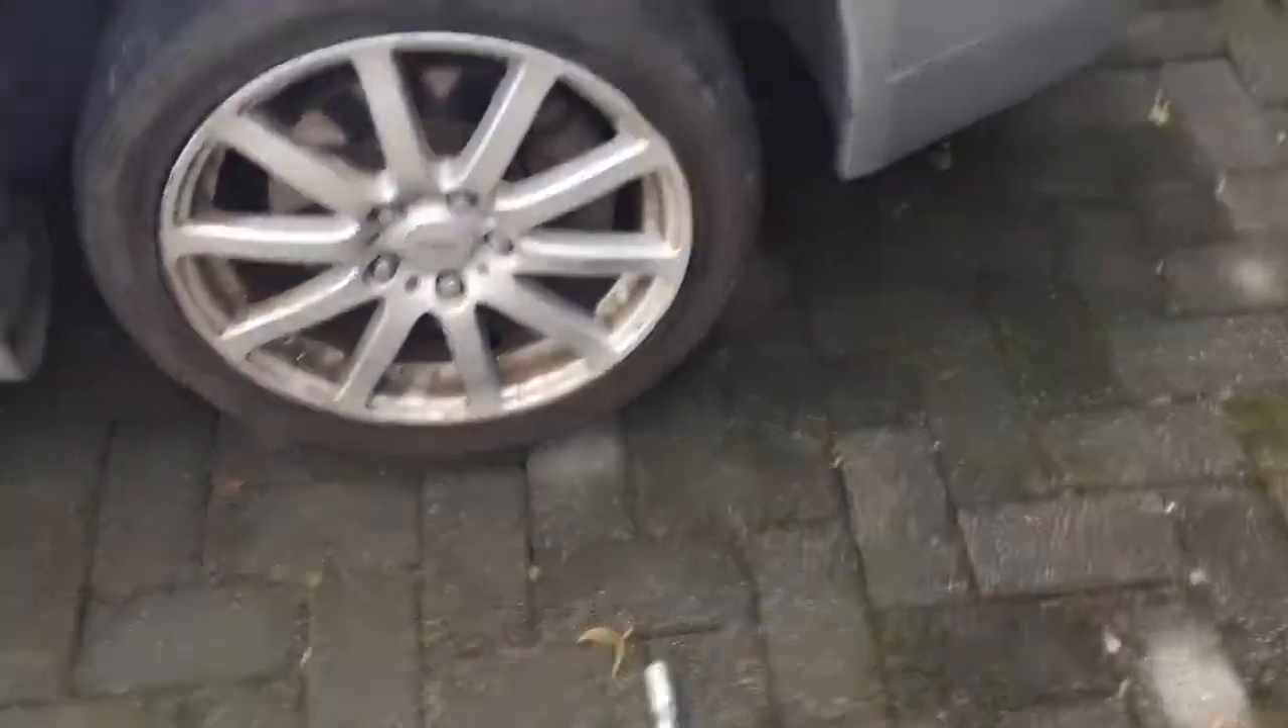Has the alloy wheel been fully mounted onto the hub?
Yes.